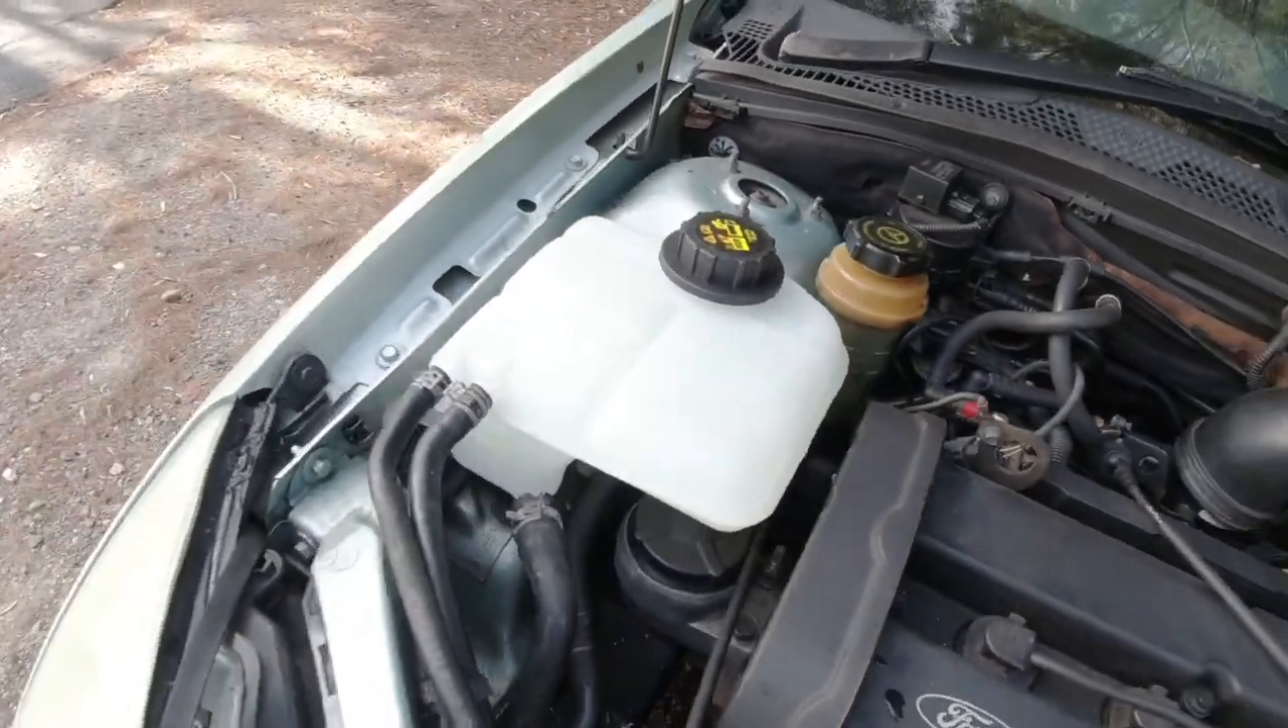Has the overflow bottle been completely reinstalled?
Yes.